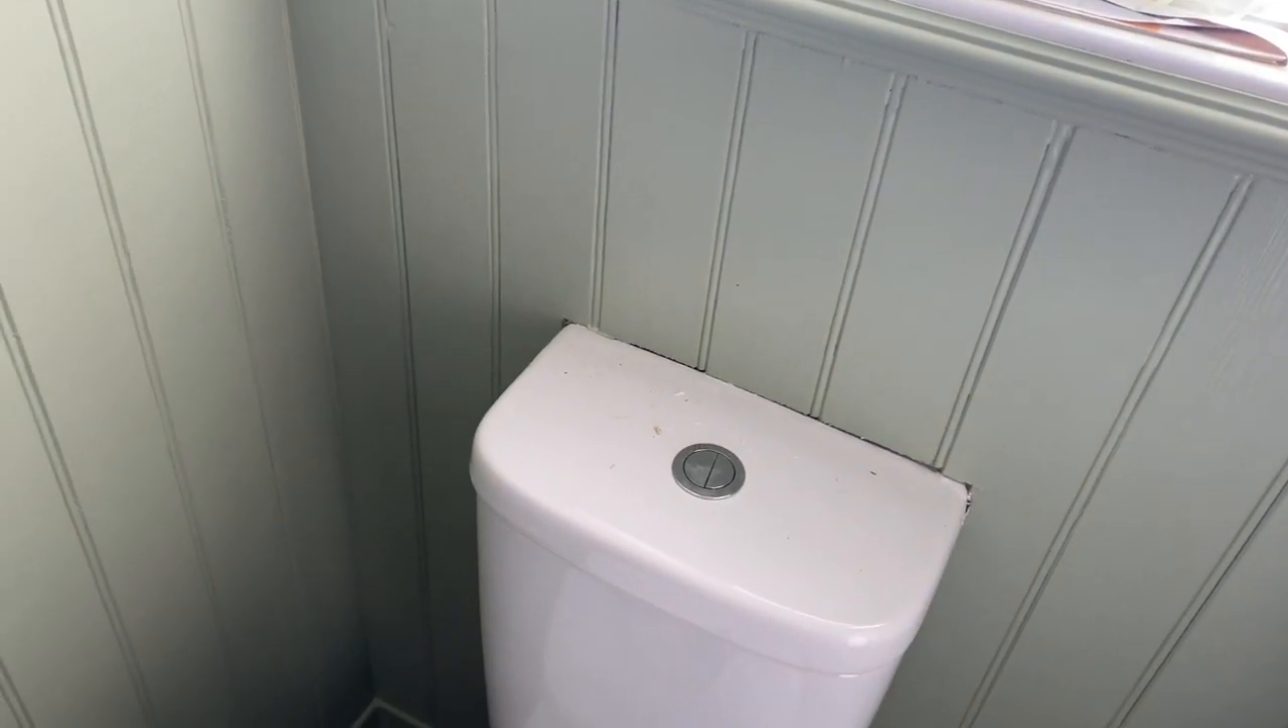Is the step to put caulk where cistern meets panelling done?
No.